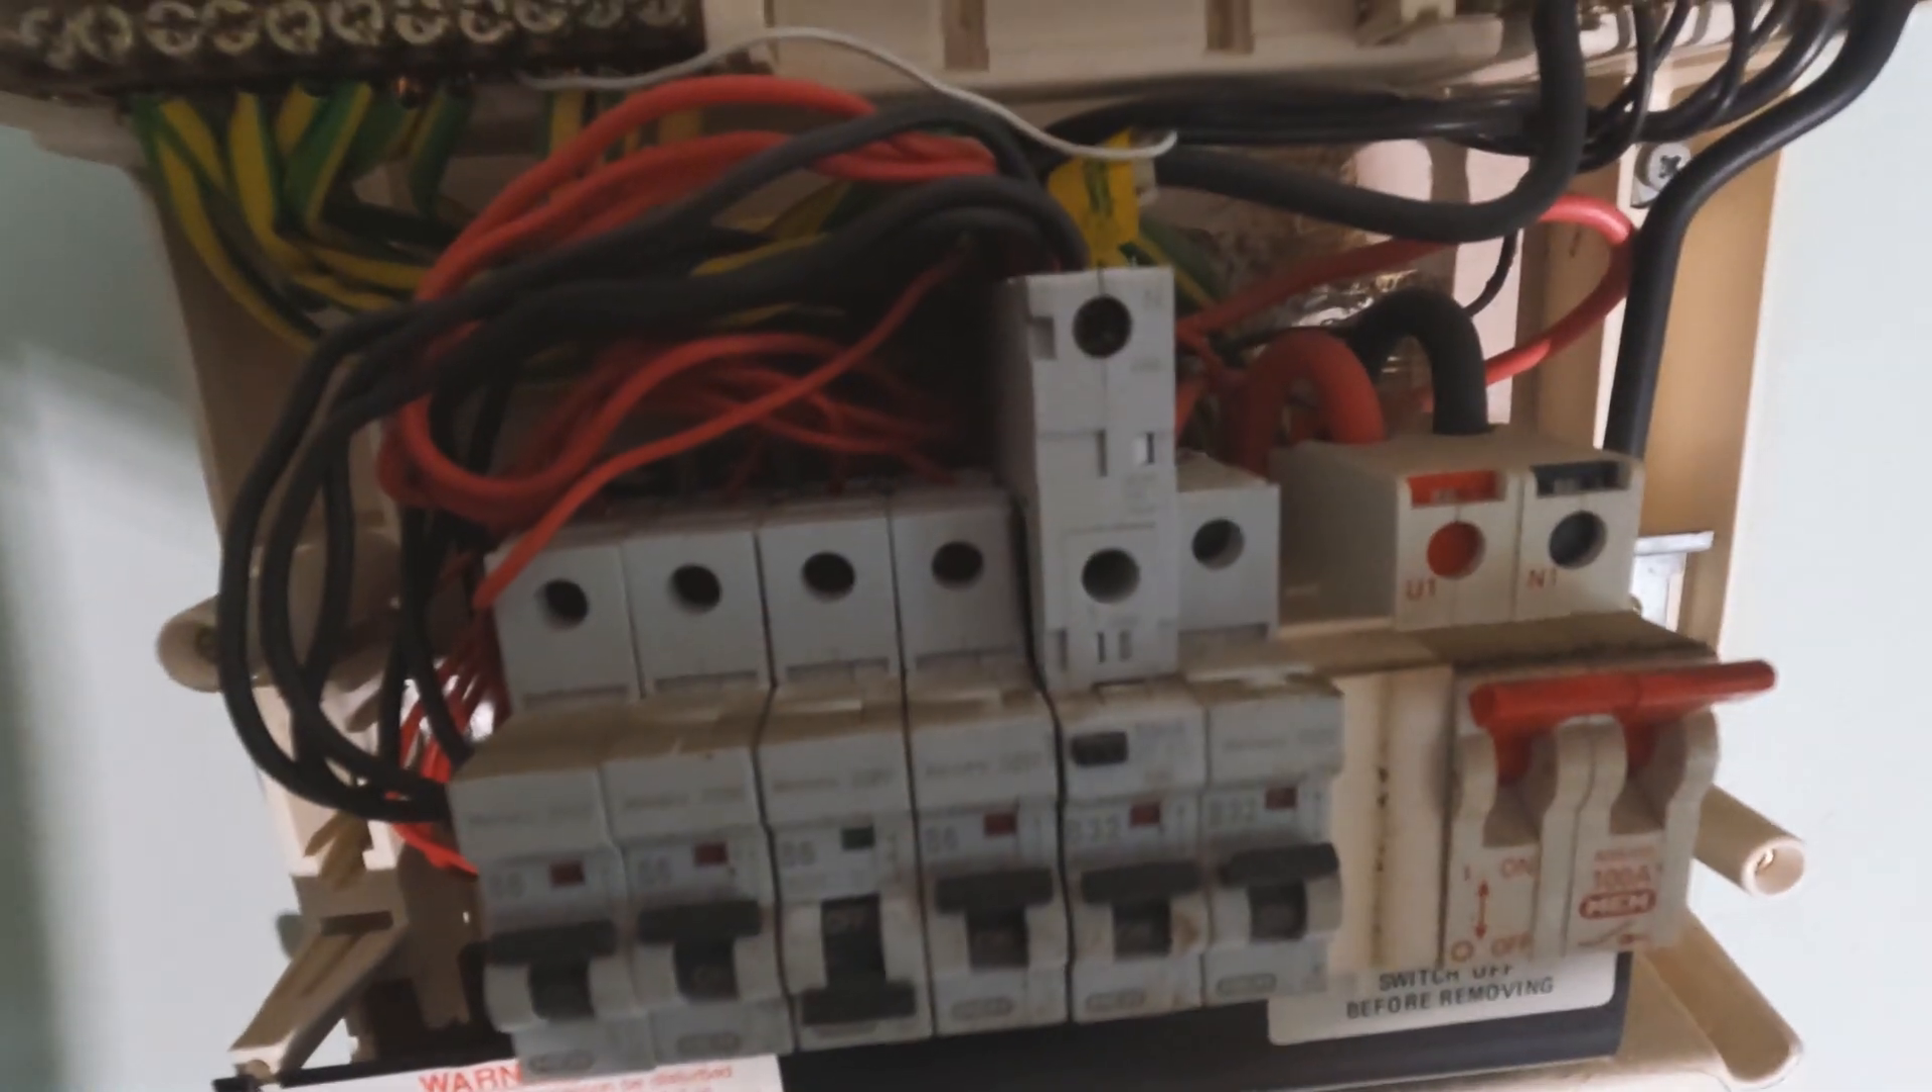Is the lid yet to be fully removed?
No.